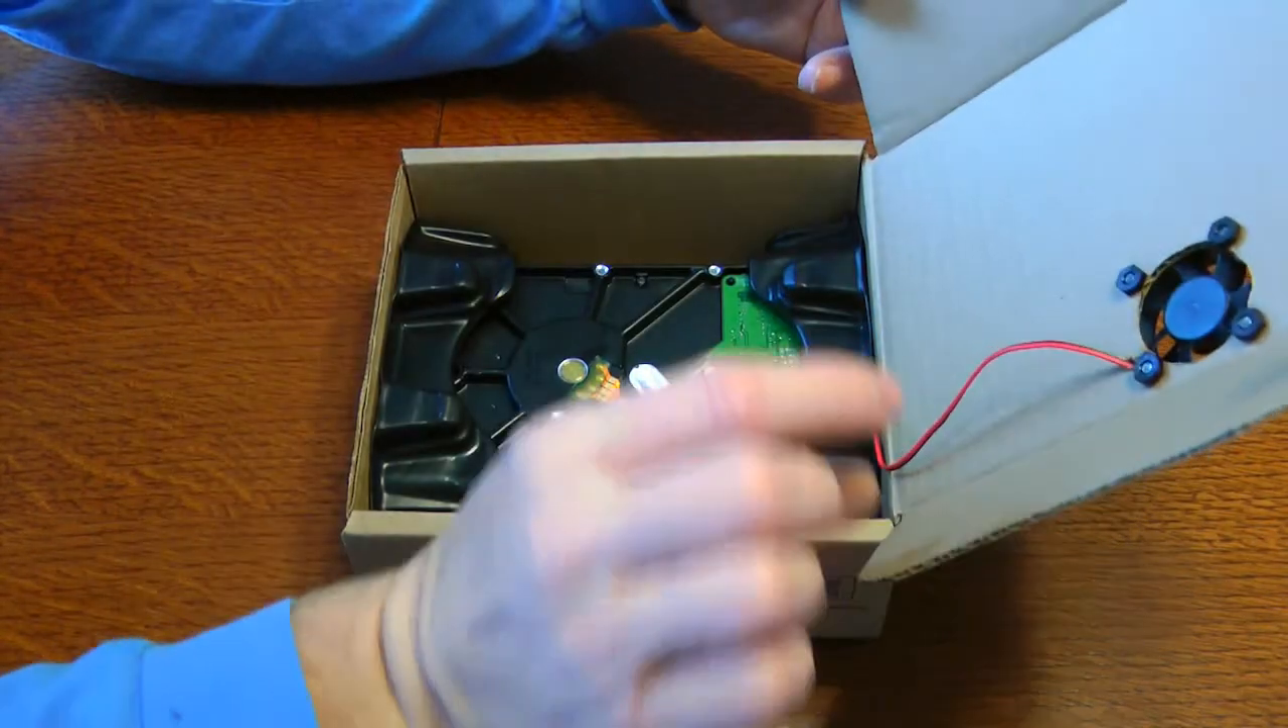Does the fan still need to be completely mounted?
No.